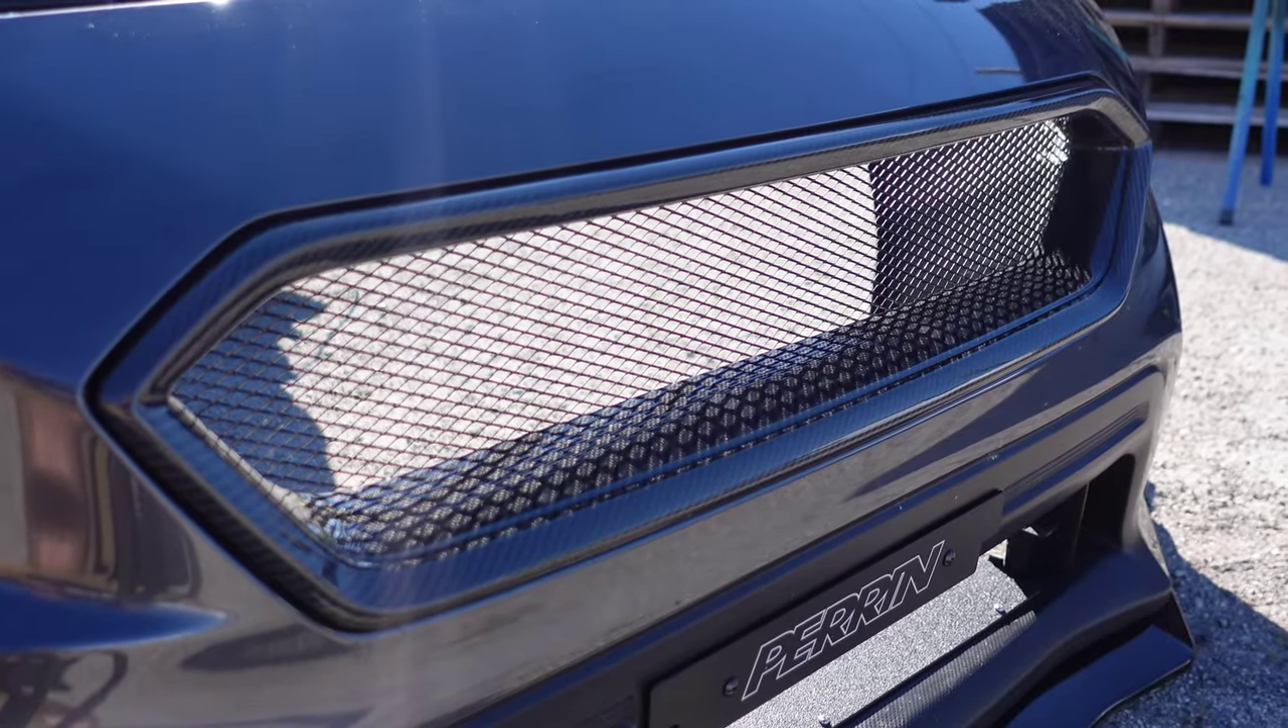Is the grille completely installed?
Yes.